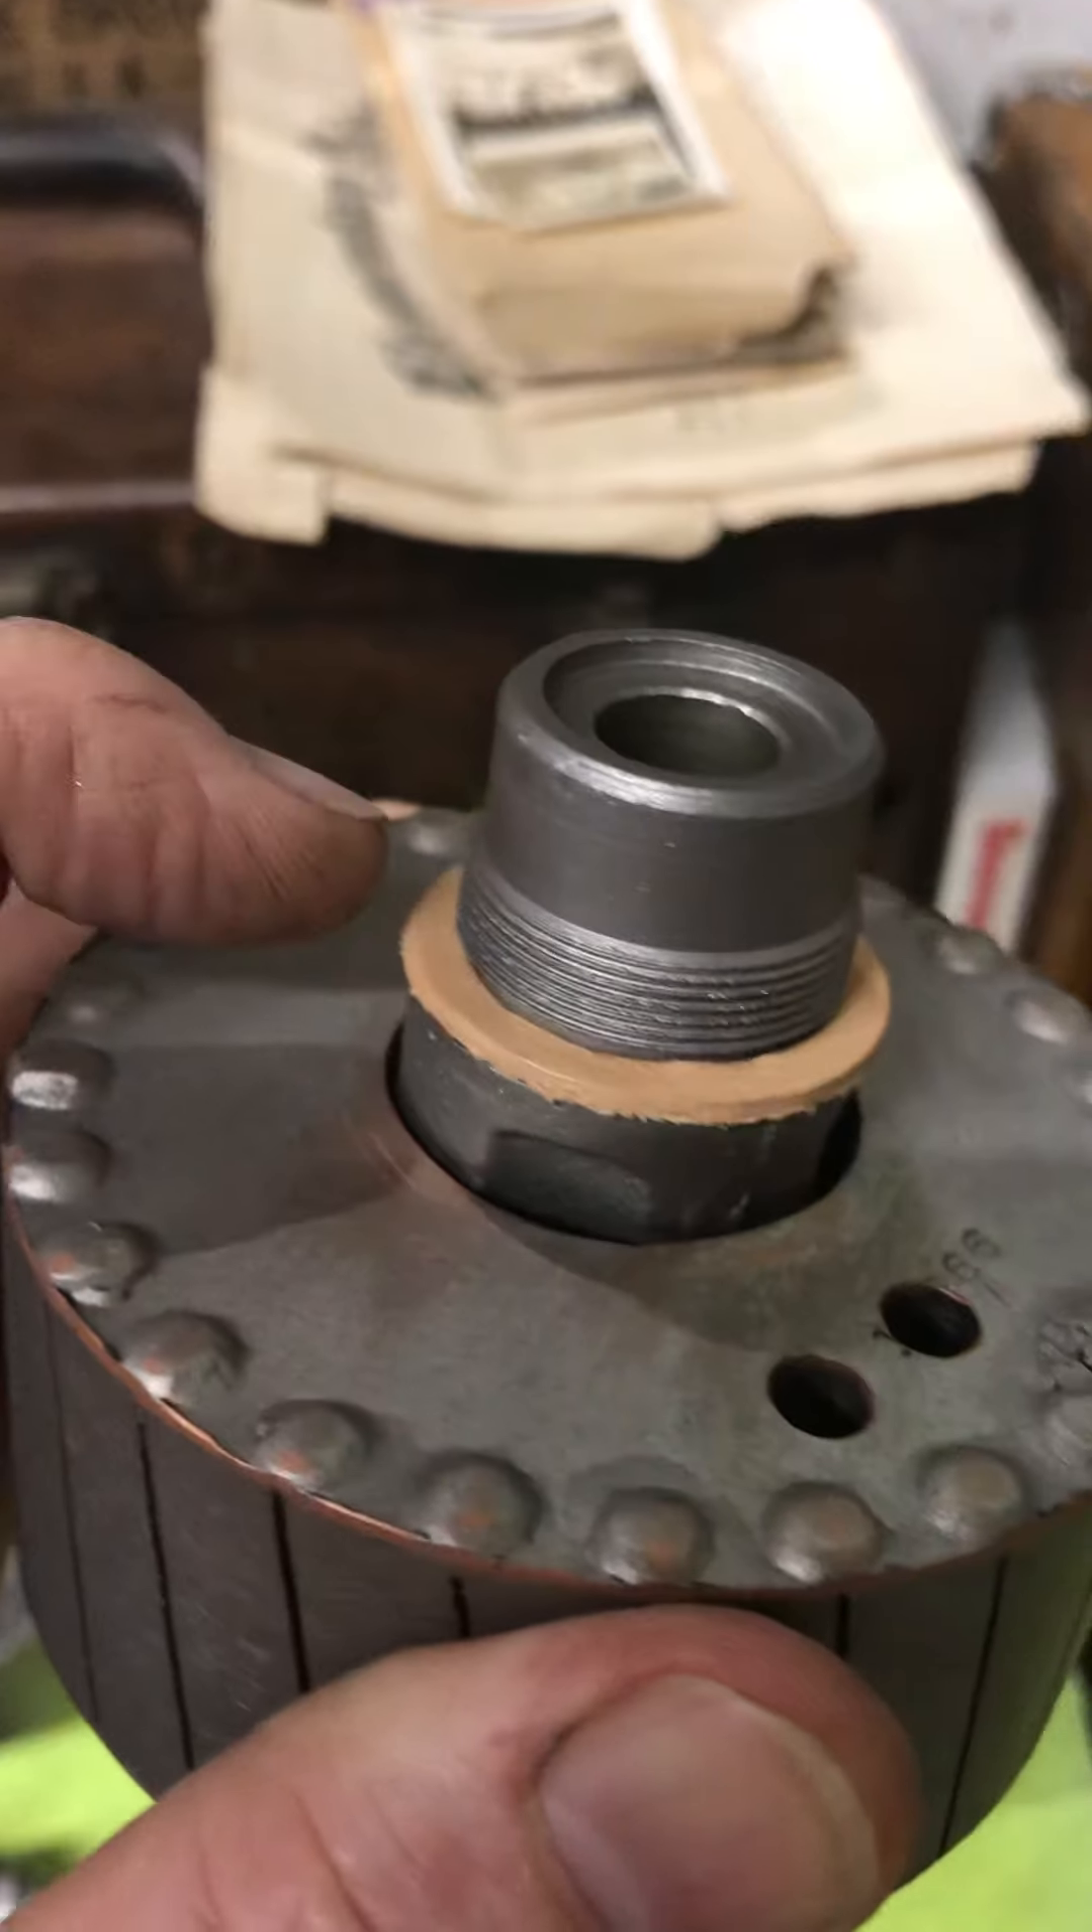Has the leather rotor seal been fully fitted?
Yes.